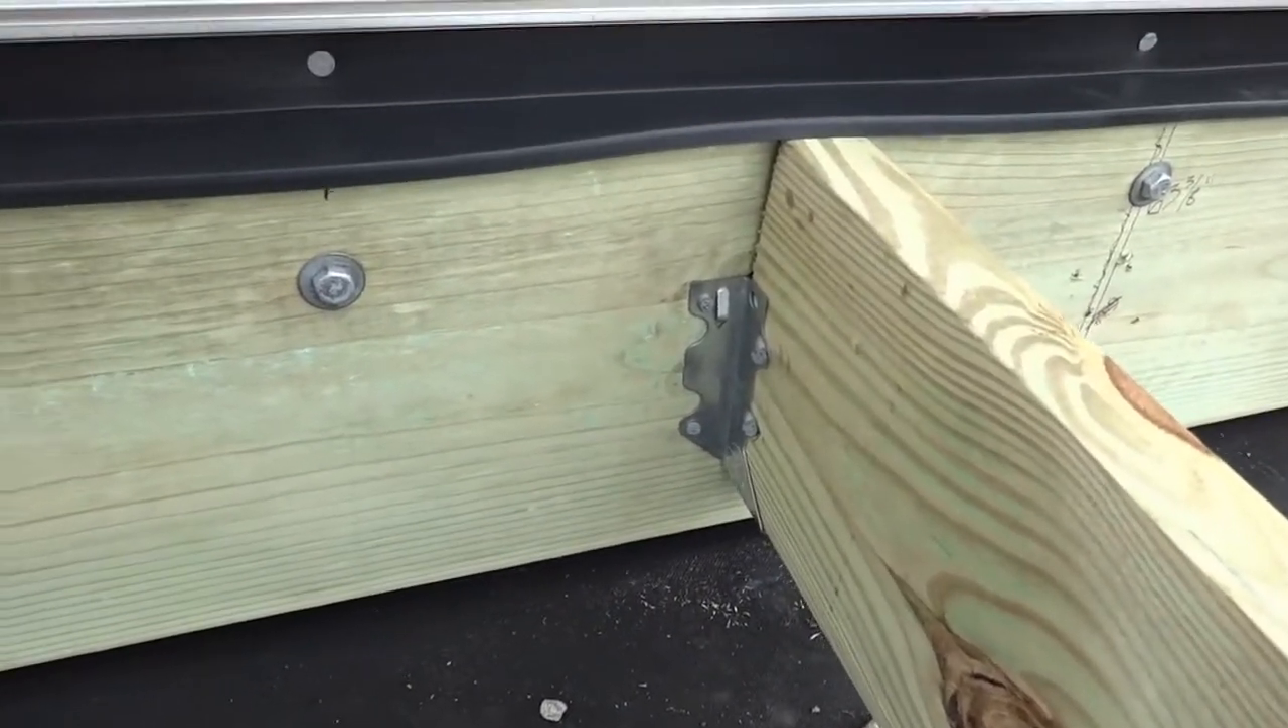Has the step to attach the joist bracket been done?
Yes.